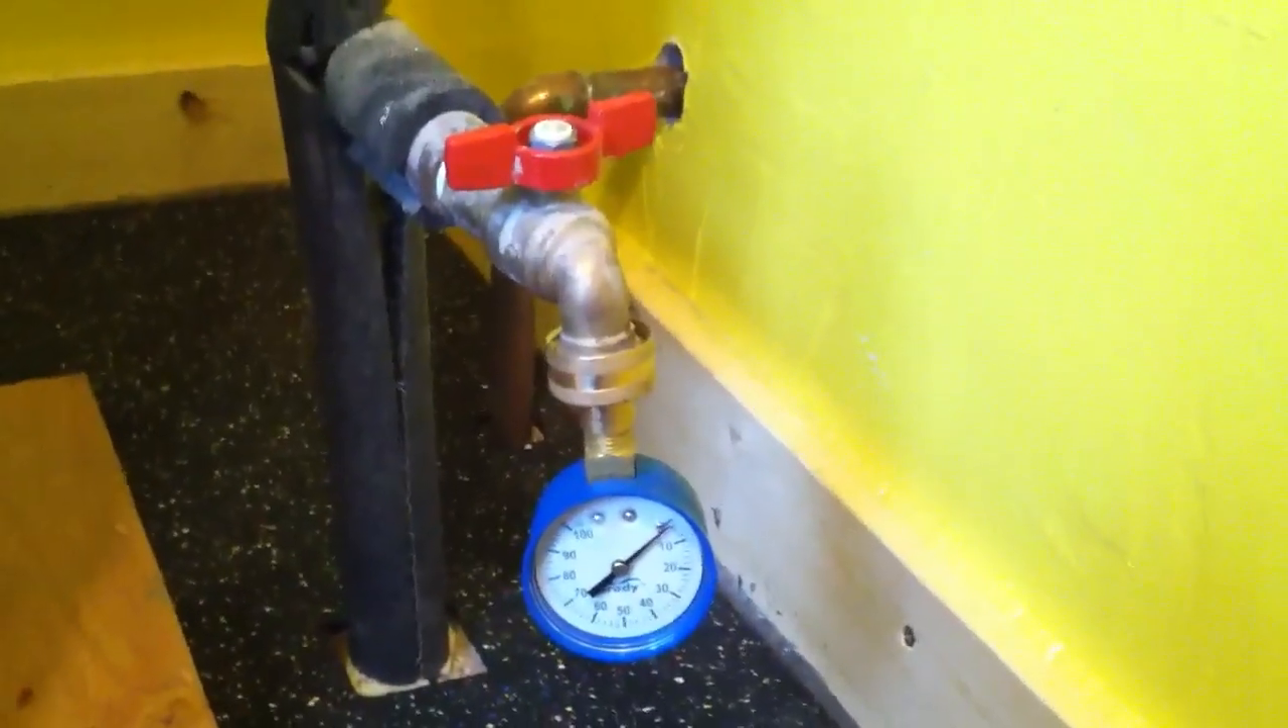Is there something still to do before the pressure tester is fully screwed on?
No.